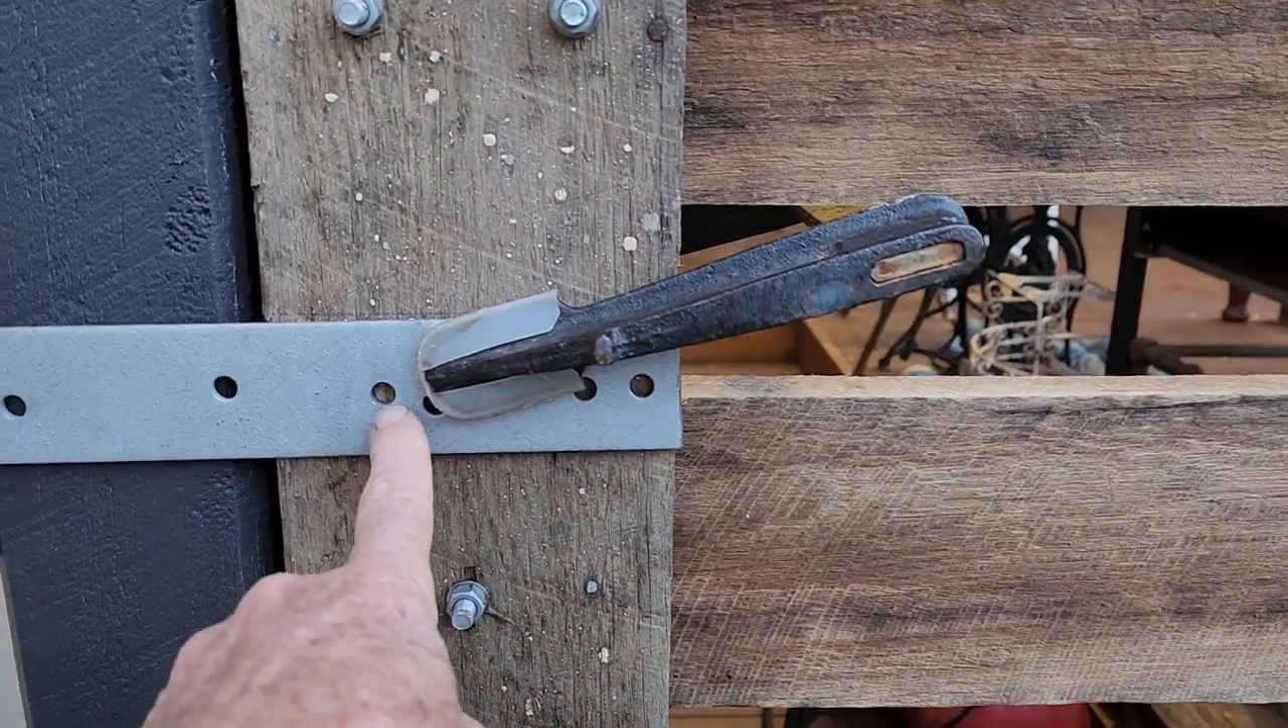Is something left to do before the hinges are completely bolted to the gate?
Yes.